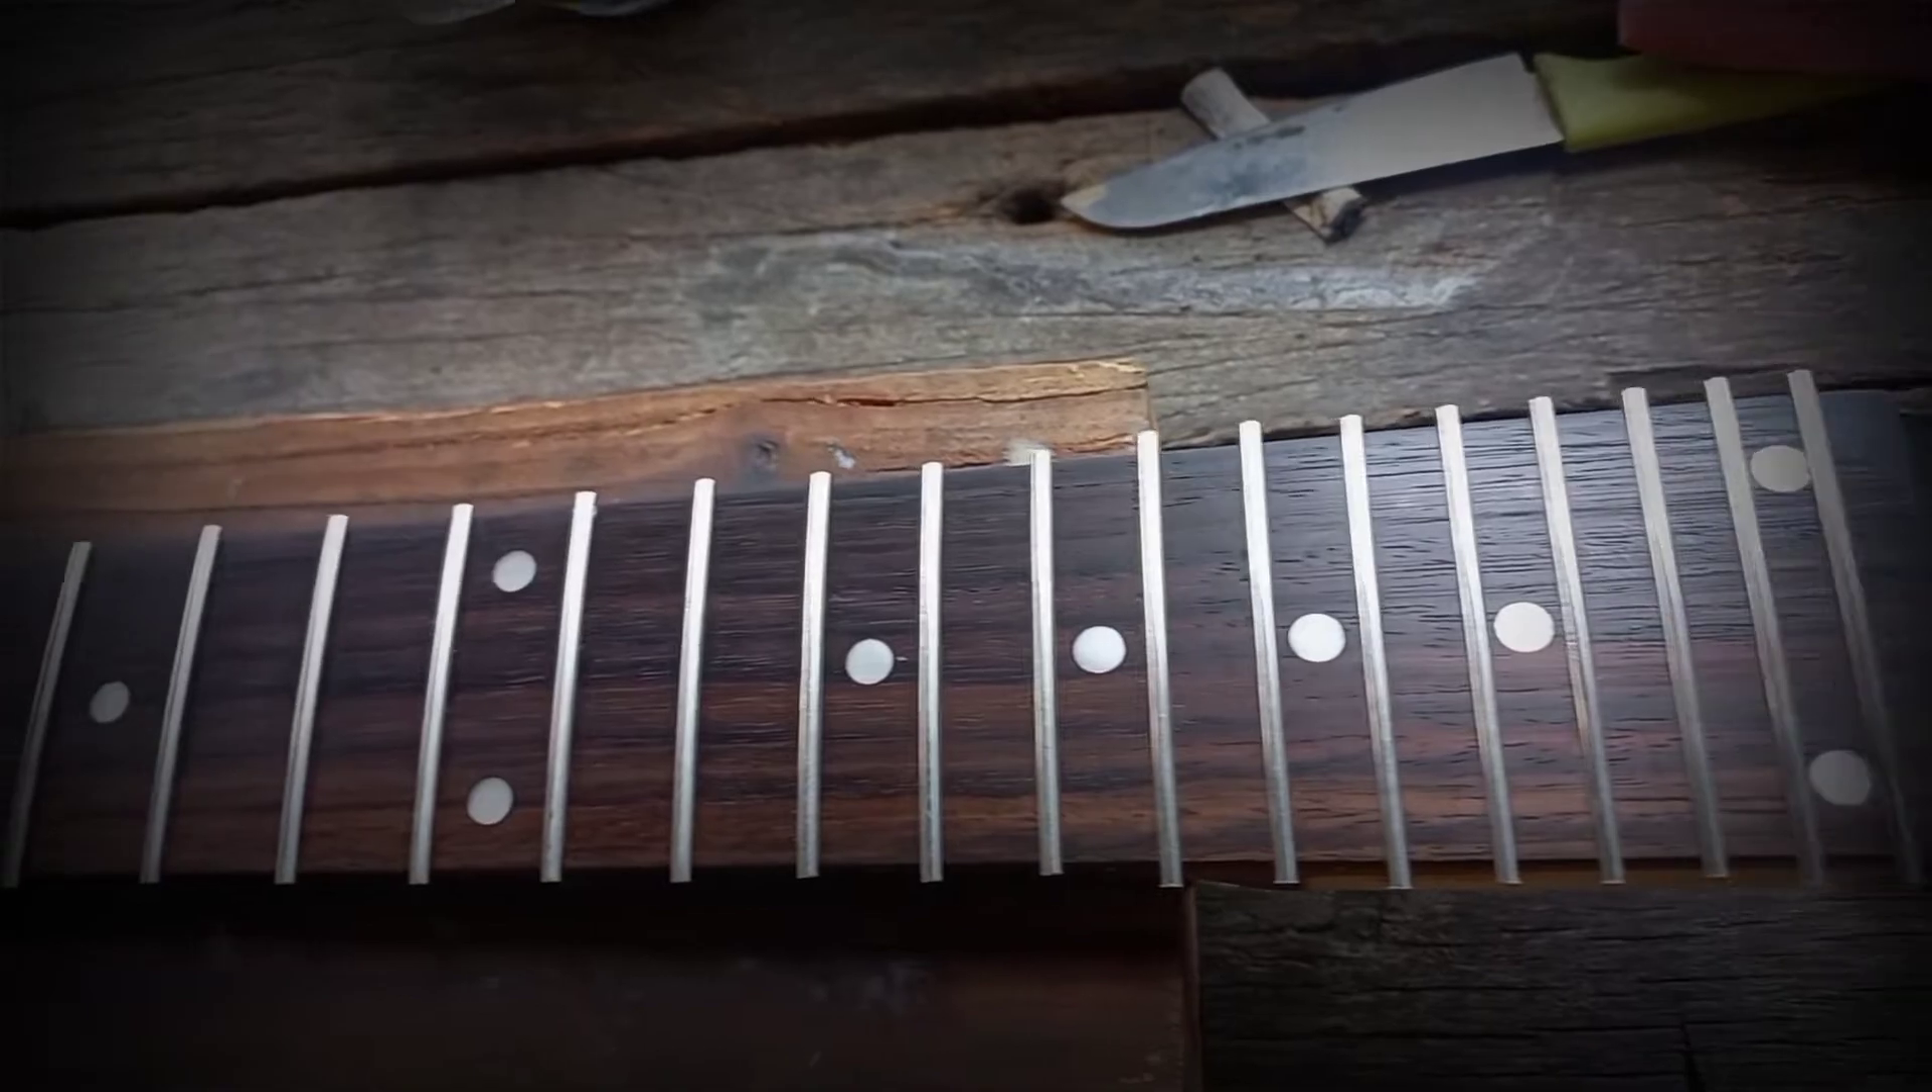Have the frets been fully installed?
Yes.